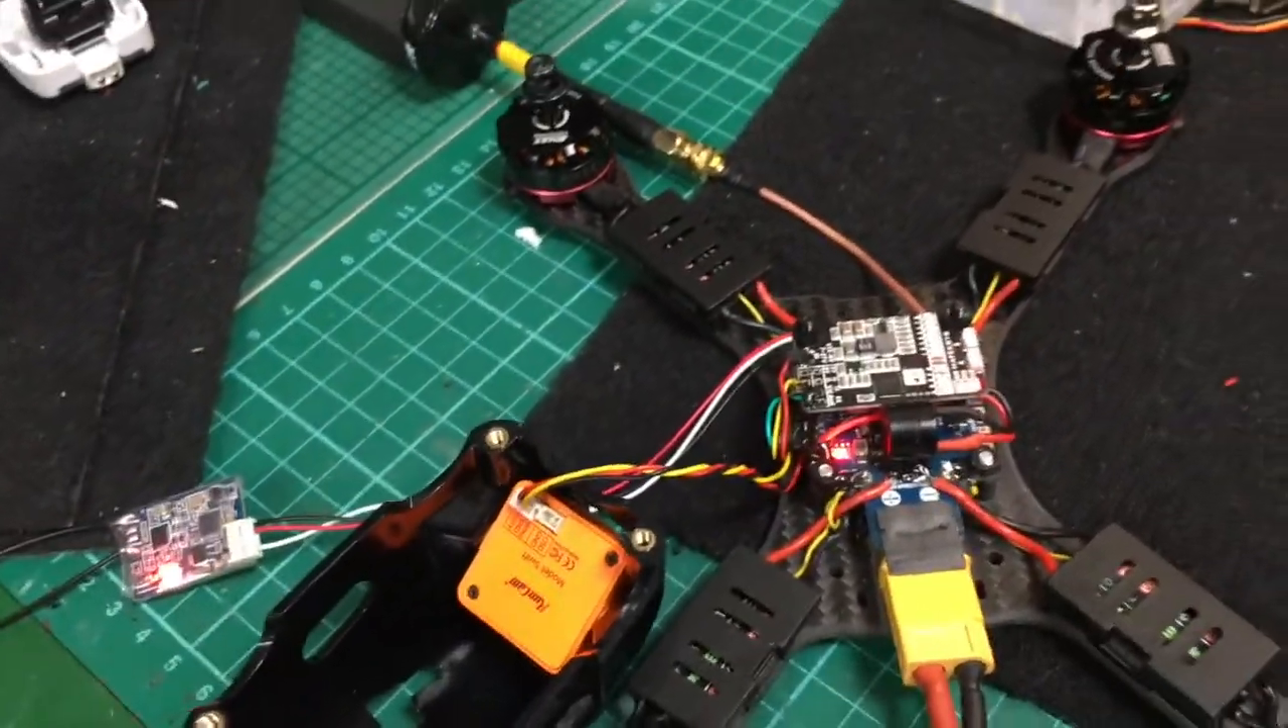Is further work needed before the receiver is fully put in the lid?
Yes.